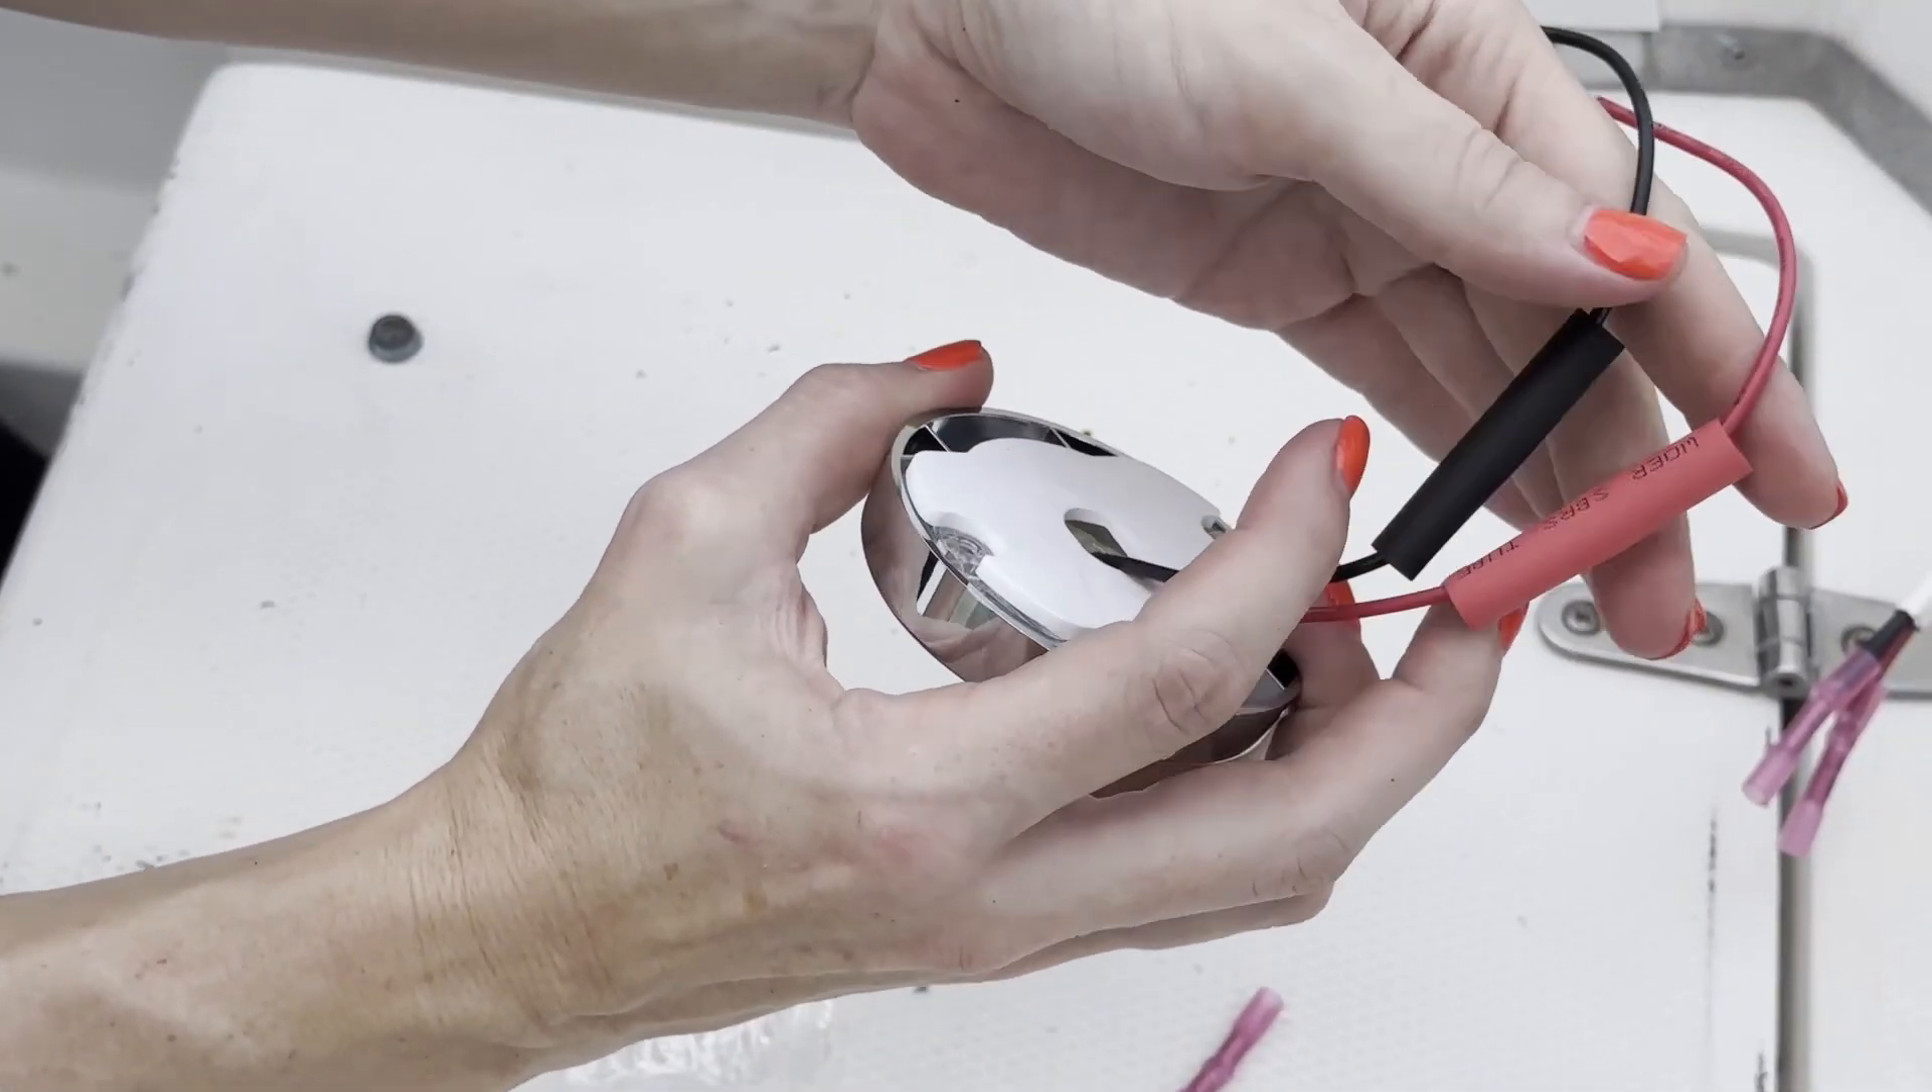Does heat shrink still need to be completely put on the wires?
No.